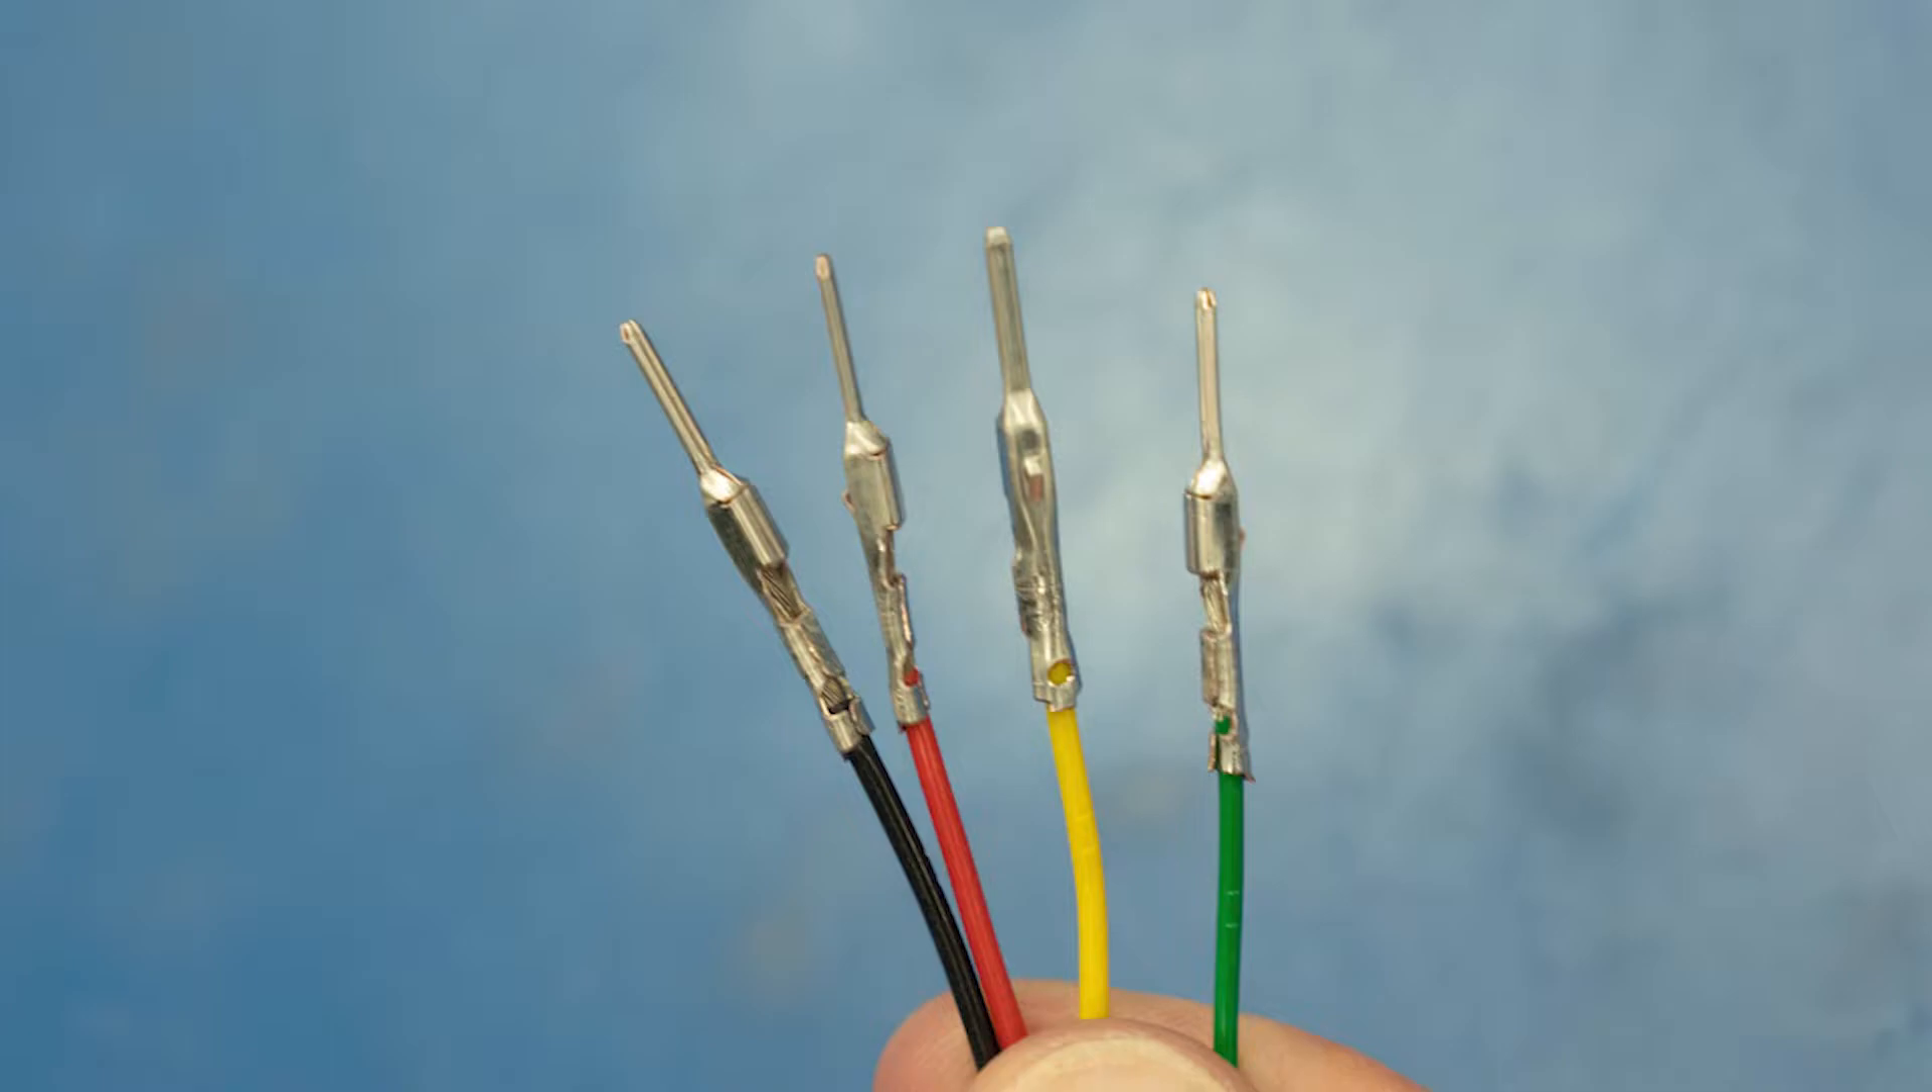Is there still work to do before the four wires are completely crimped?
No.